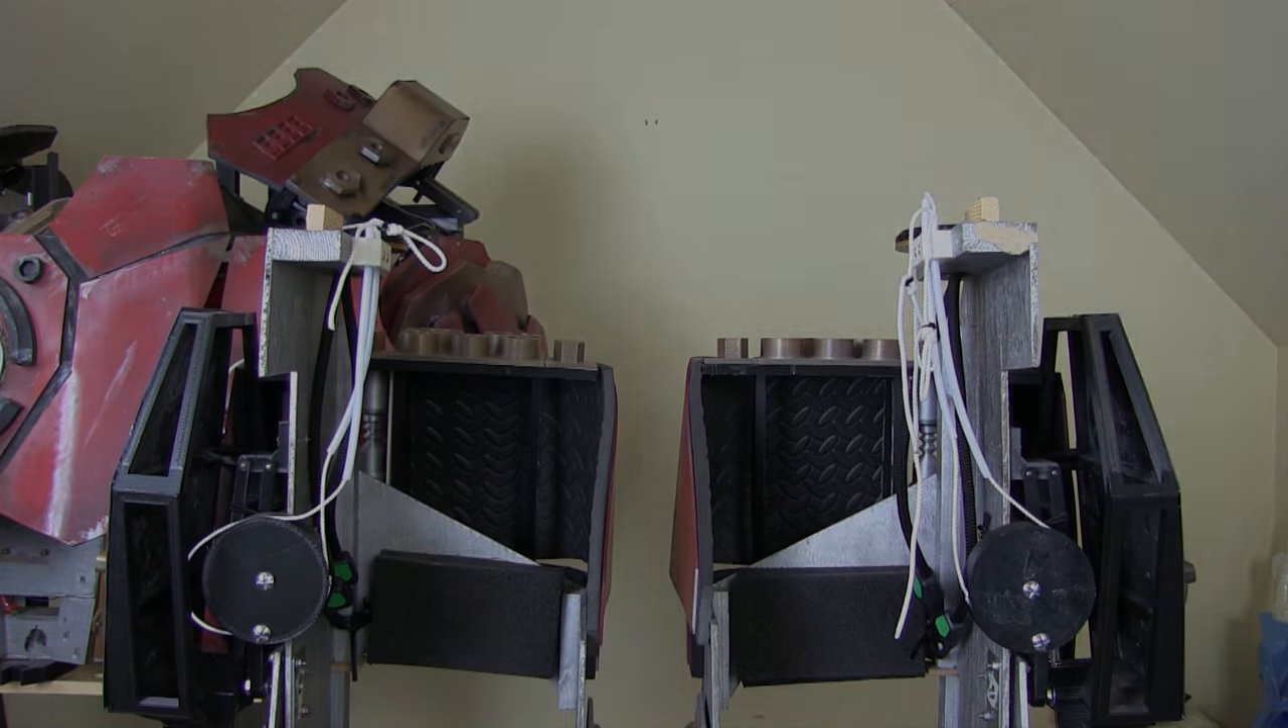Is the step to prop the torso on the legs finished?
No.